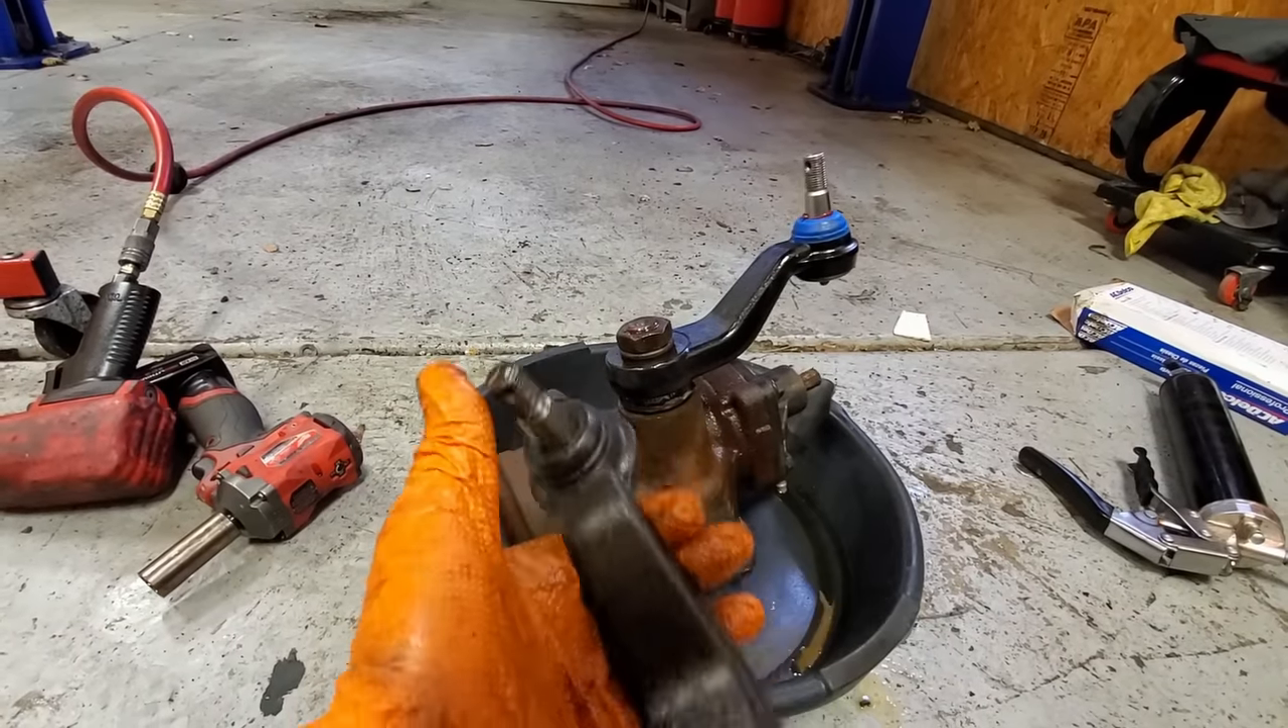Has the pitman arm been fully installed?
Yes.